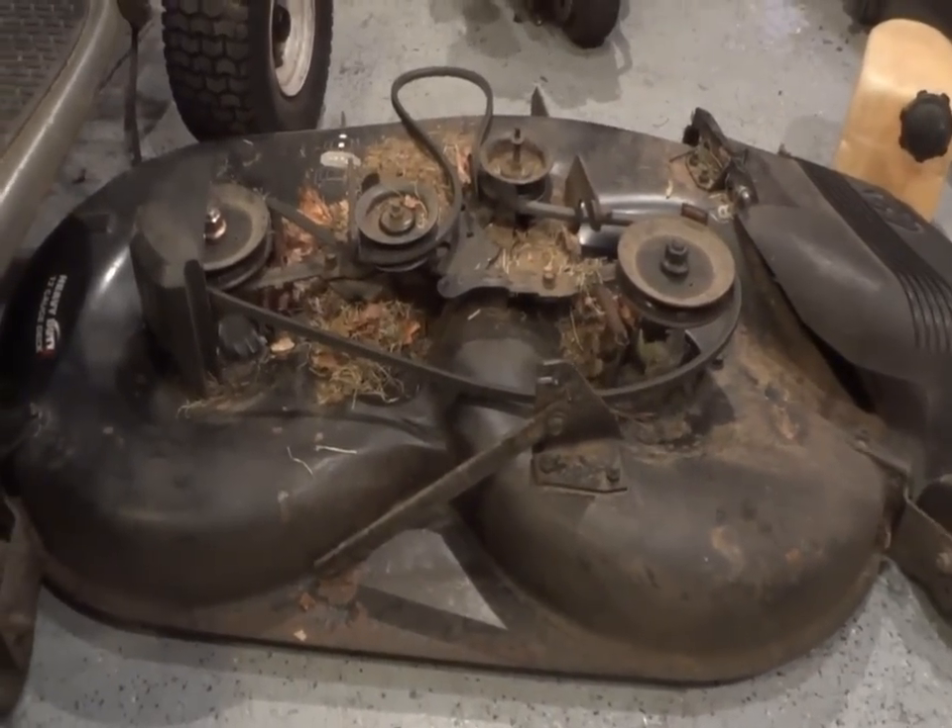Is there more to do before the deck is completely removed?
No.